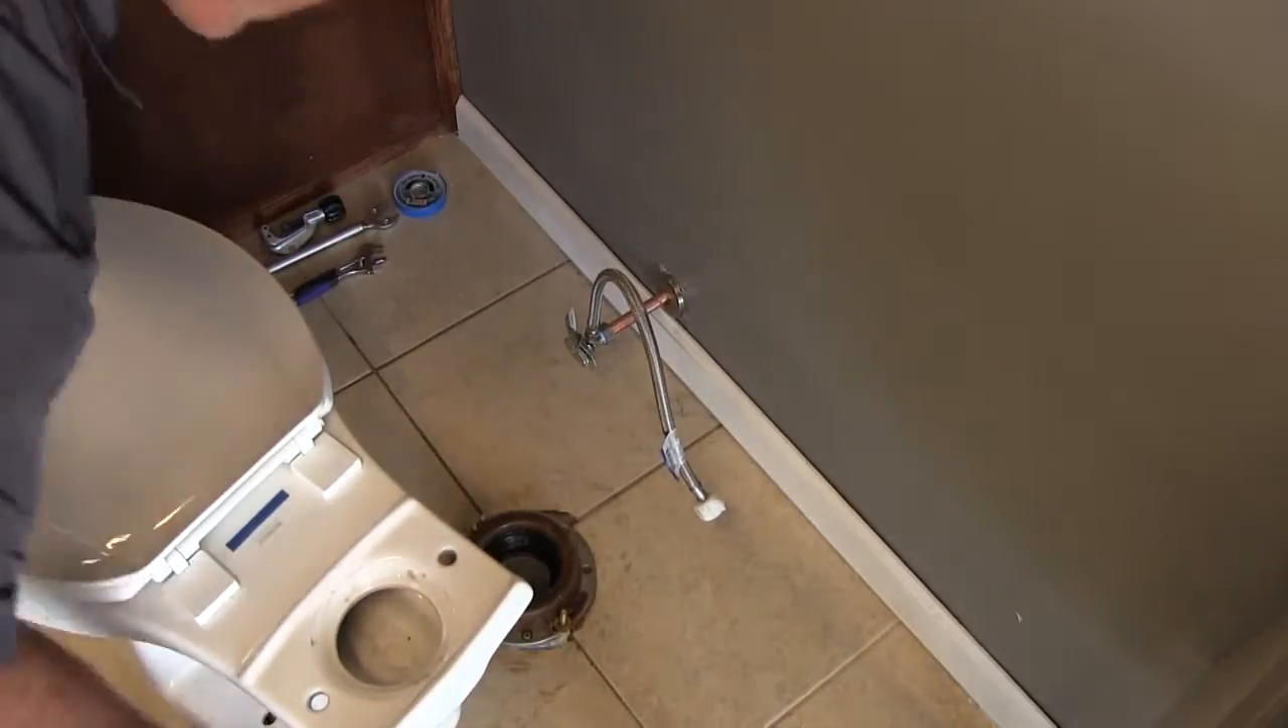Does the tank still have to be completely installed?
Yes.